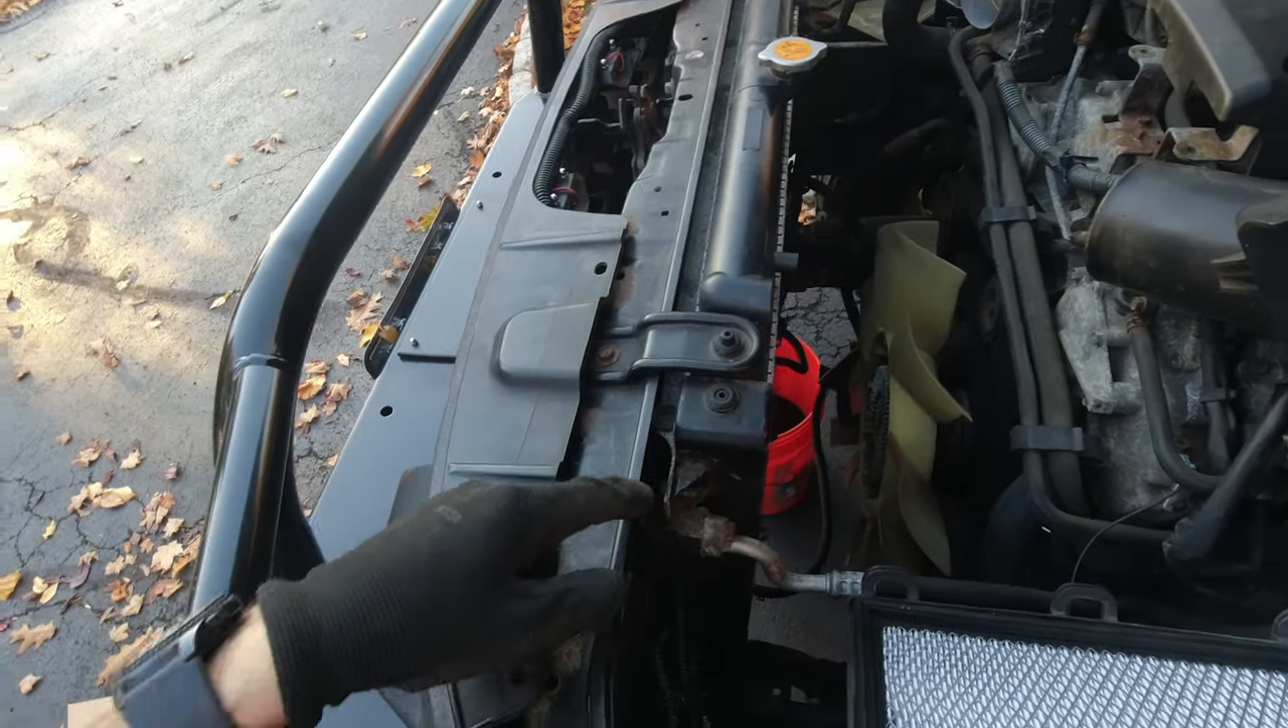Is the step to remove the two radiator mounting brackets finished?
No.